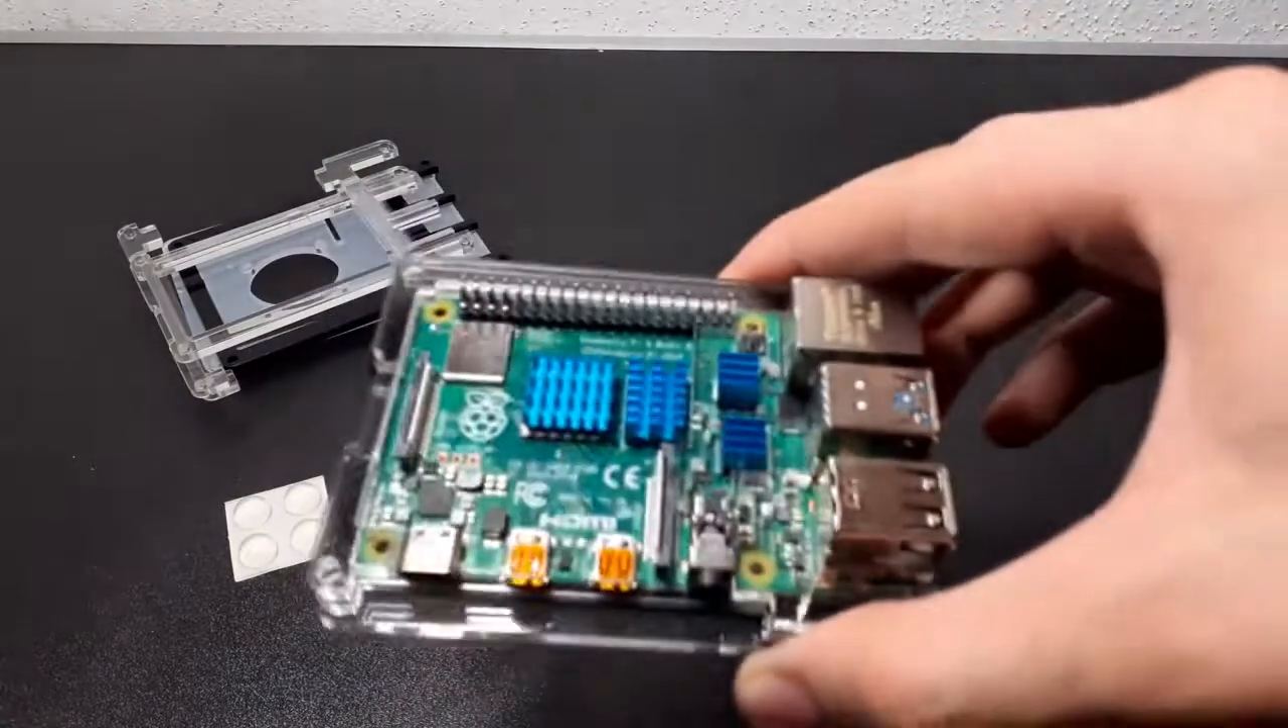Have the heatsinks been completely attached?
Yes.